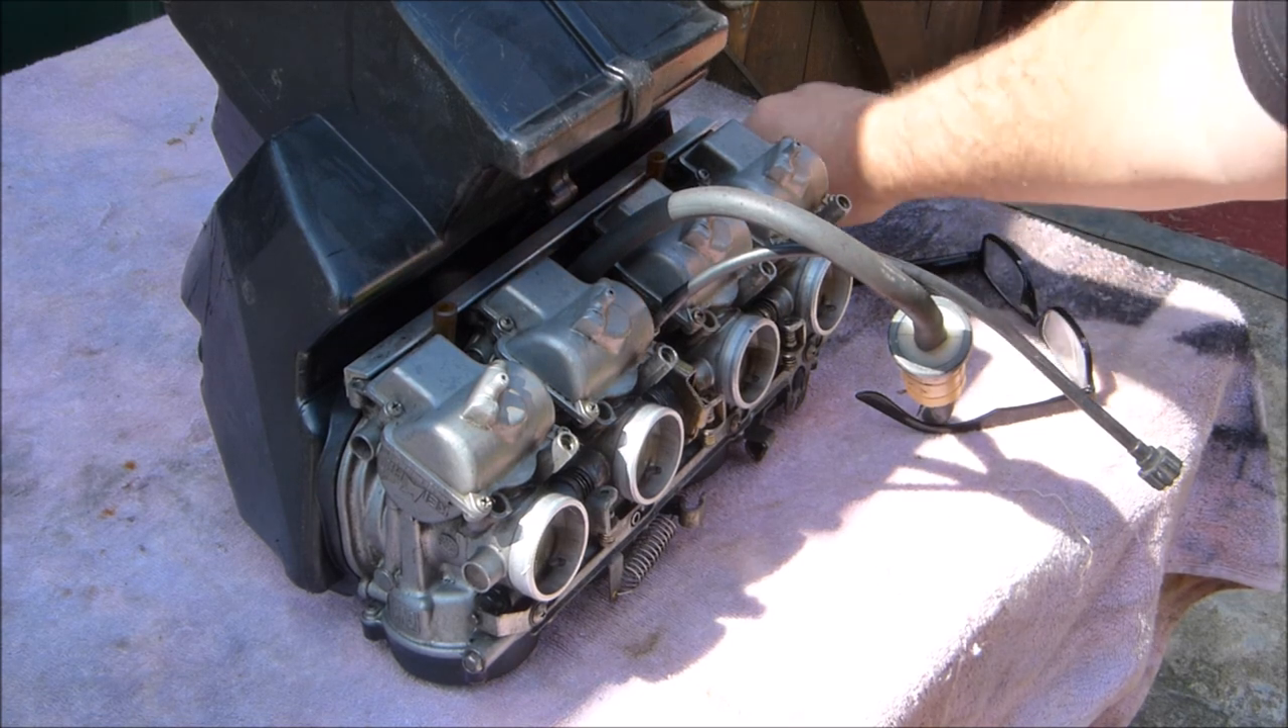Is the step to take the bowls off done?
No.